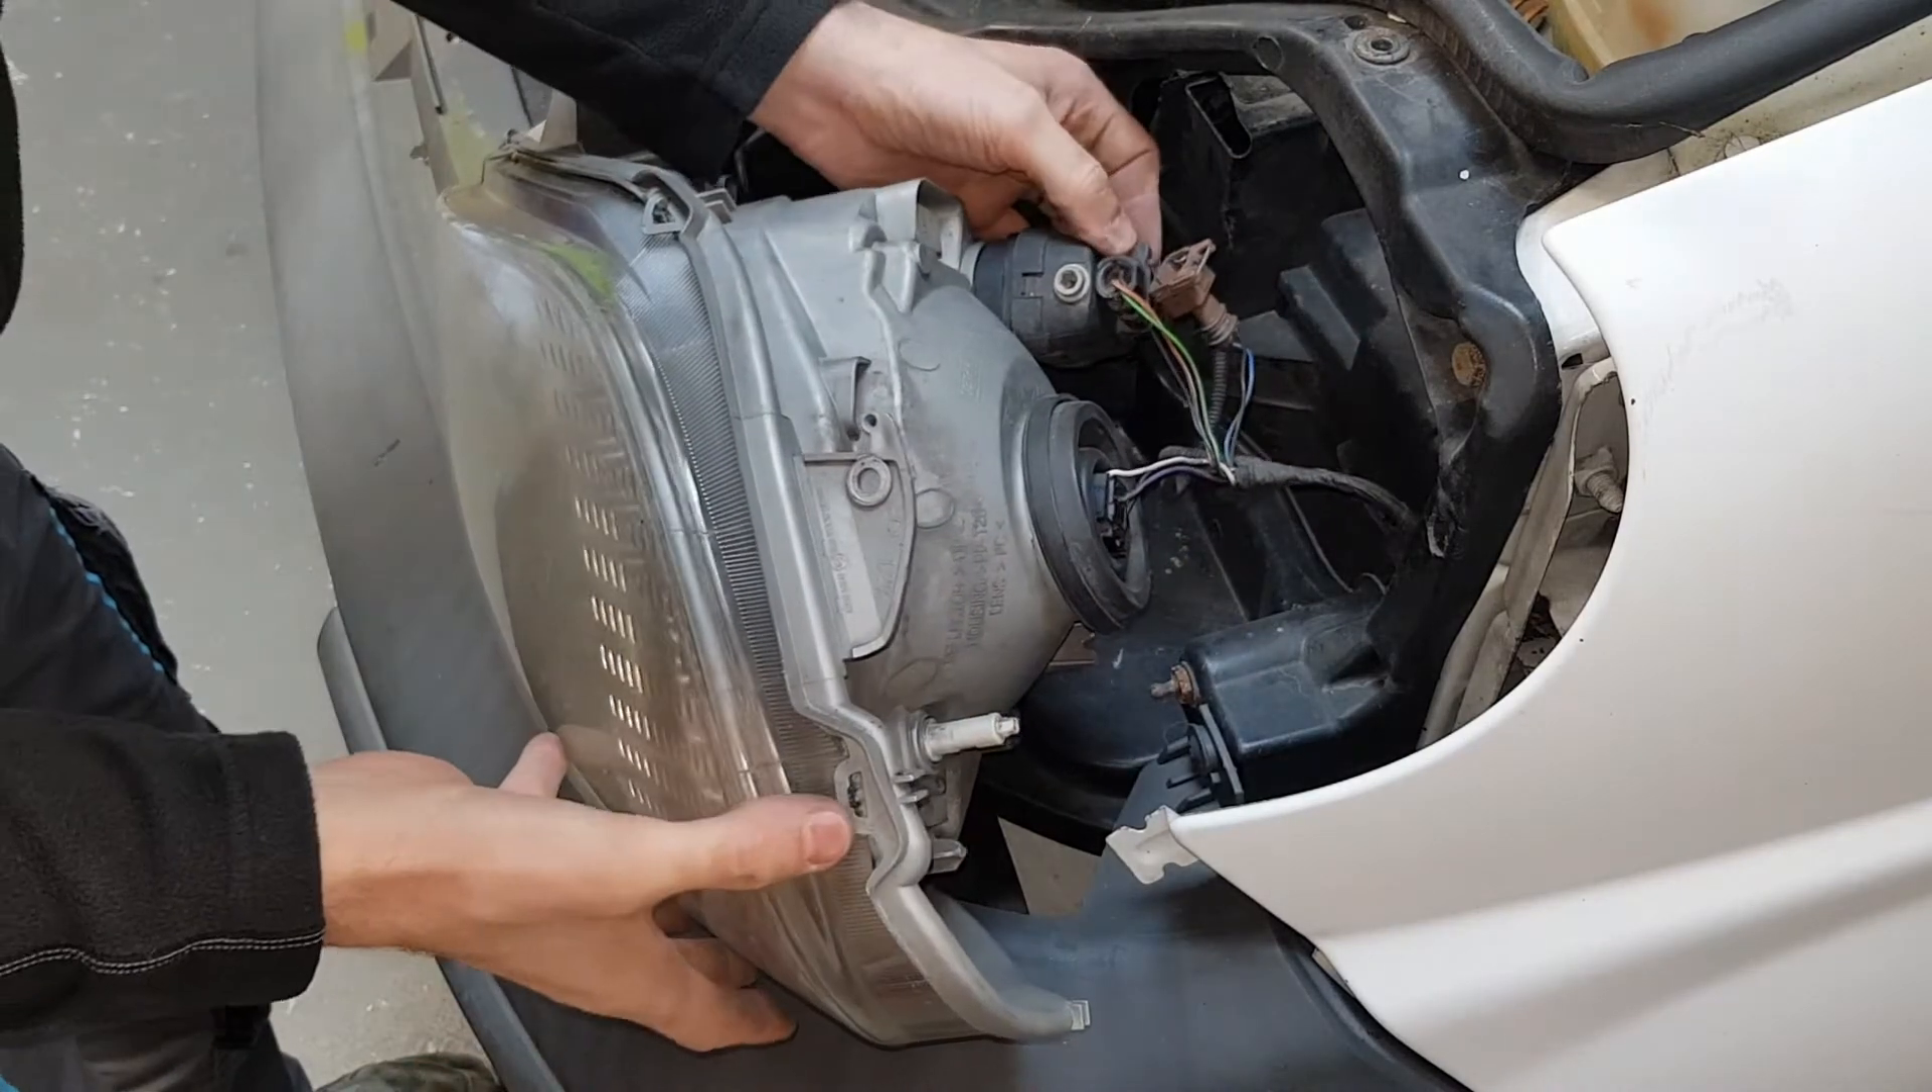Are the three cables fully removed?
No.